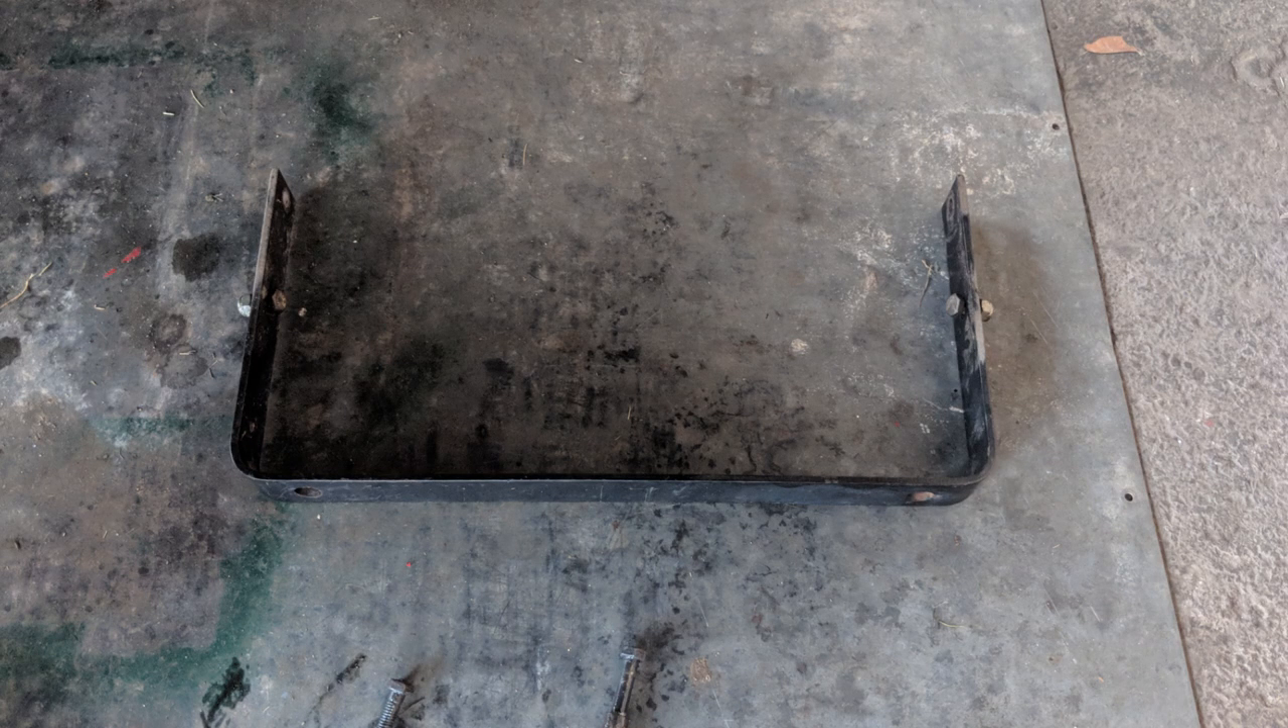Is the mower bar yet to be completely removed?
No.